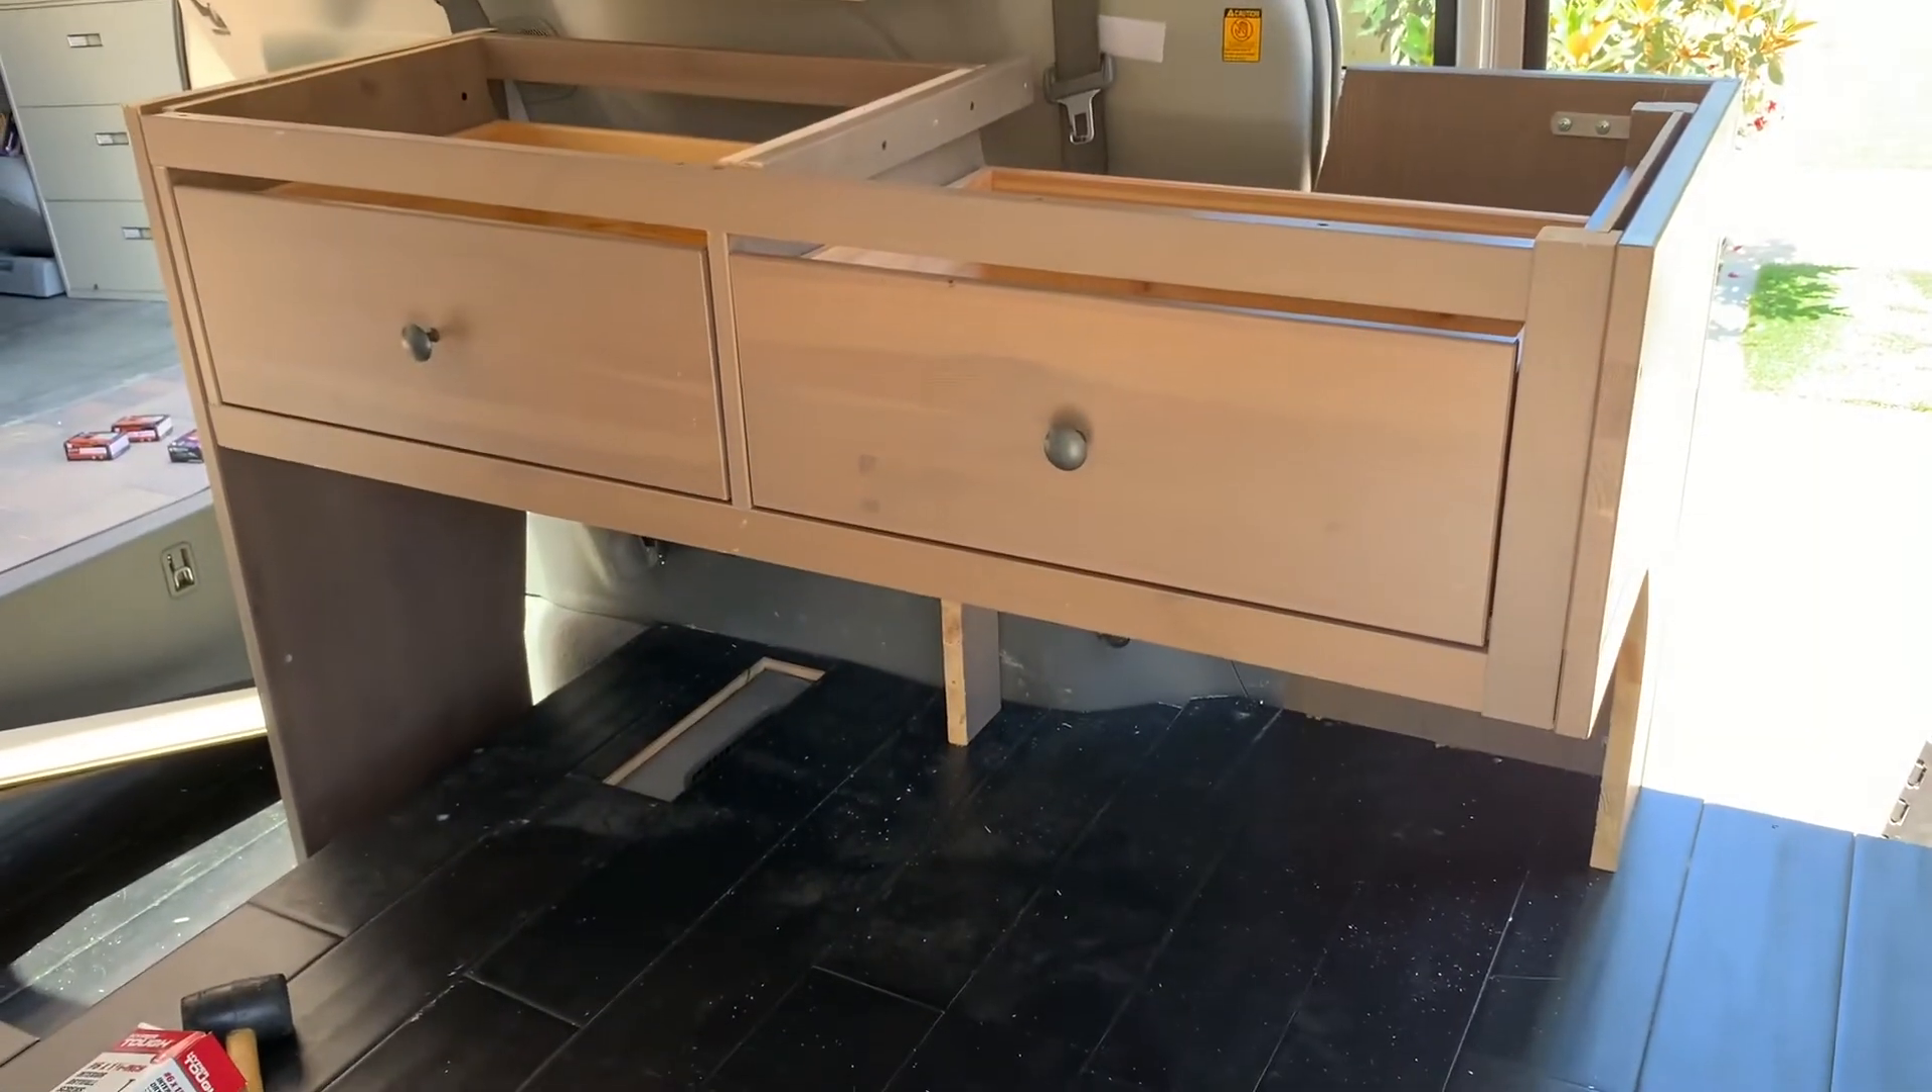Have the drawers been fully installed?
Yes.